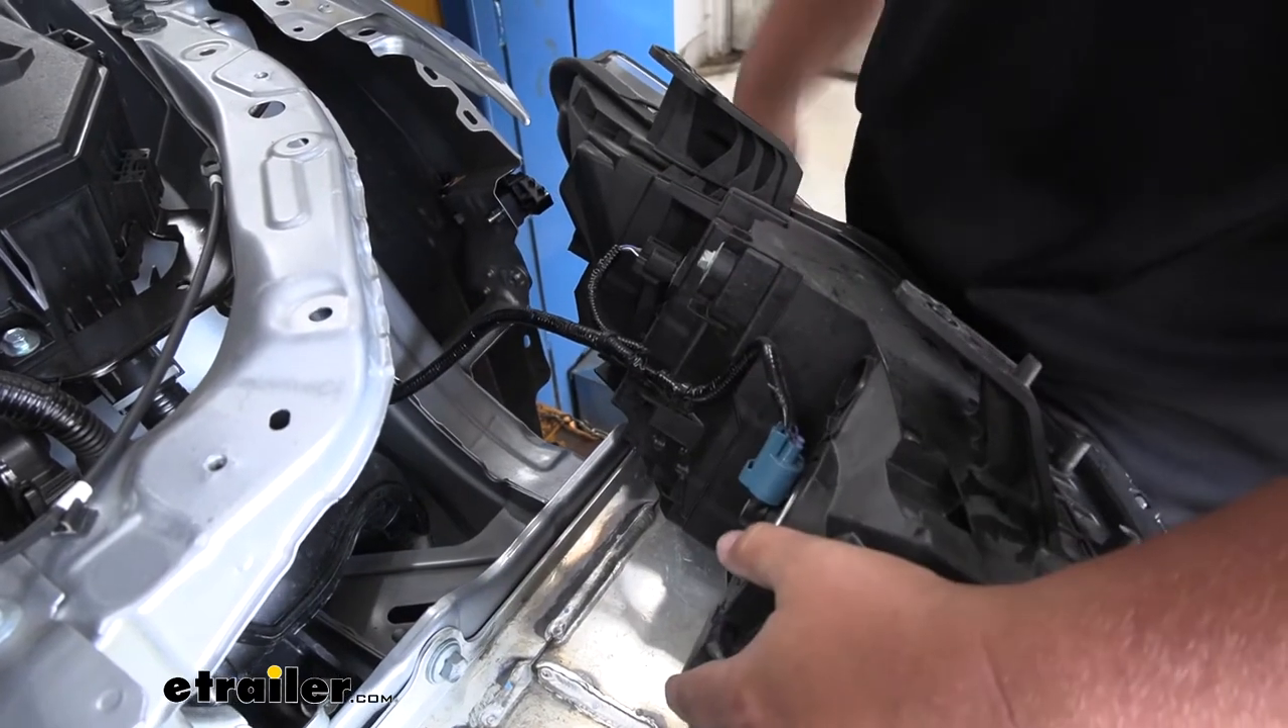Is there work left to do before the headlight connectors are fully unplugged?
Yes.